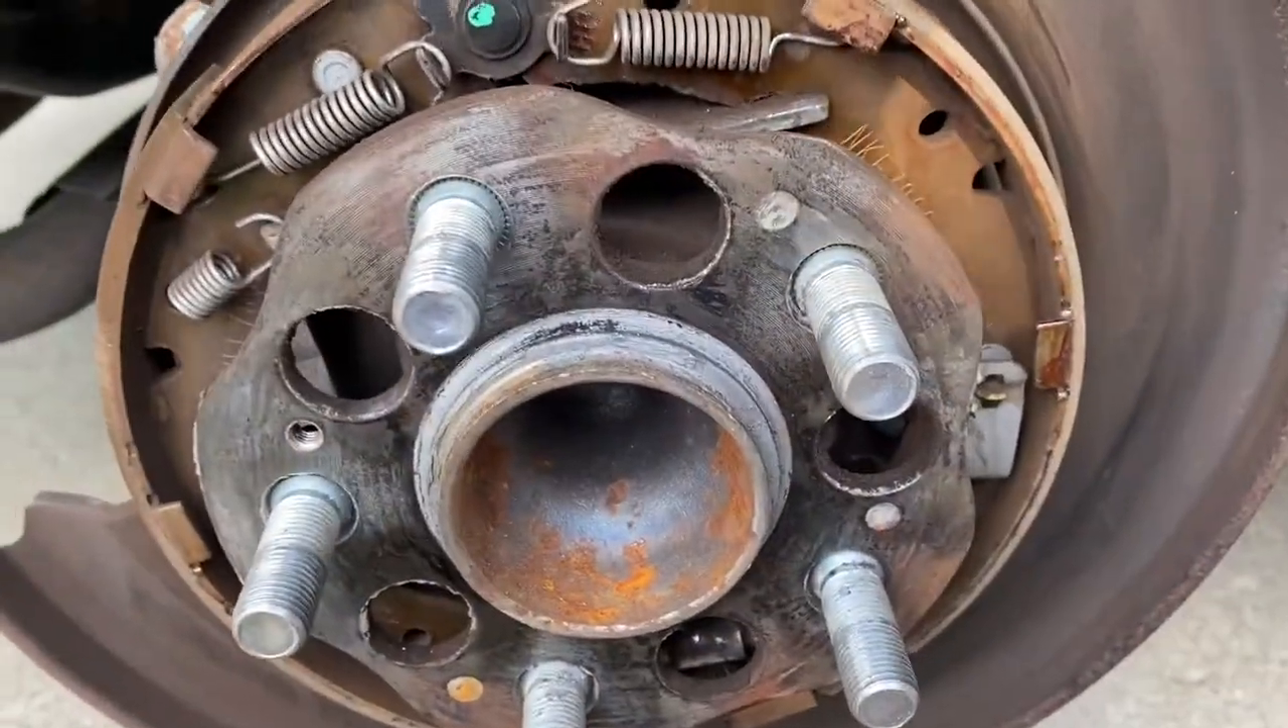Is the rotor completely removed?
Yes.